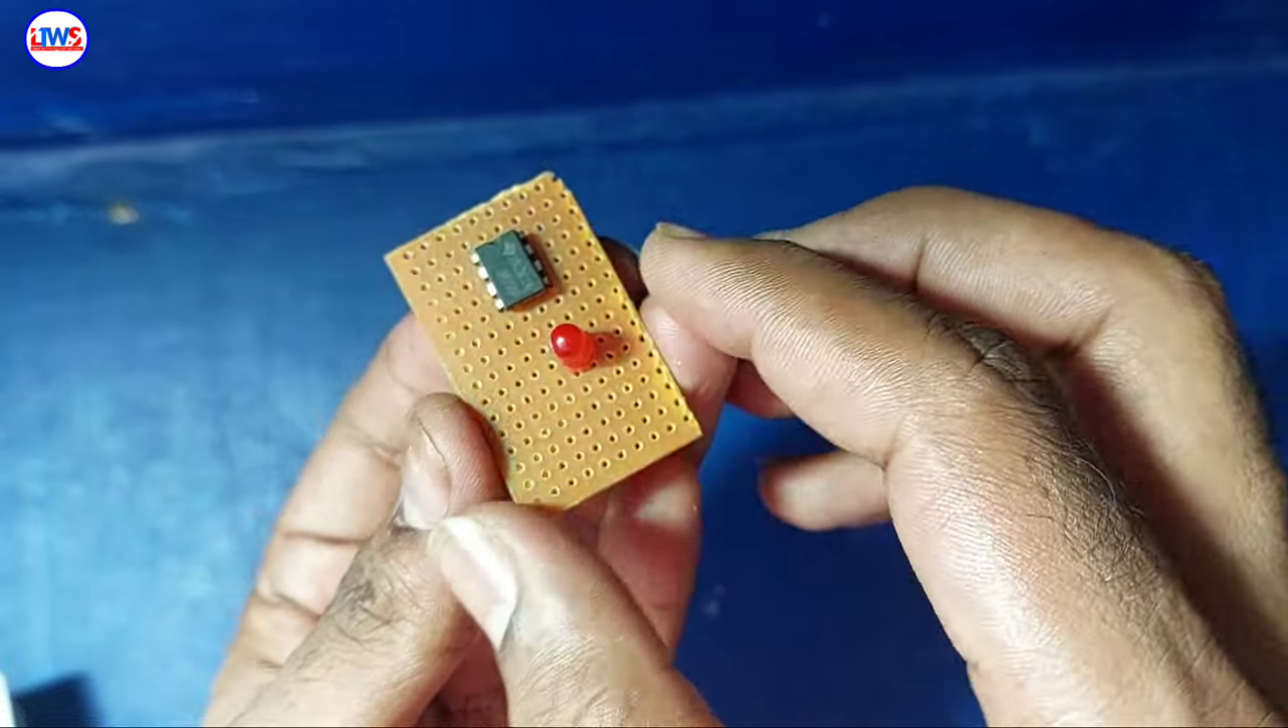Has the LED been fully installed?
Yes.